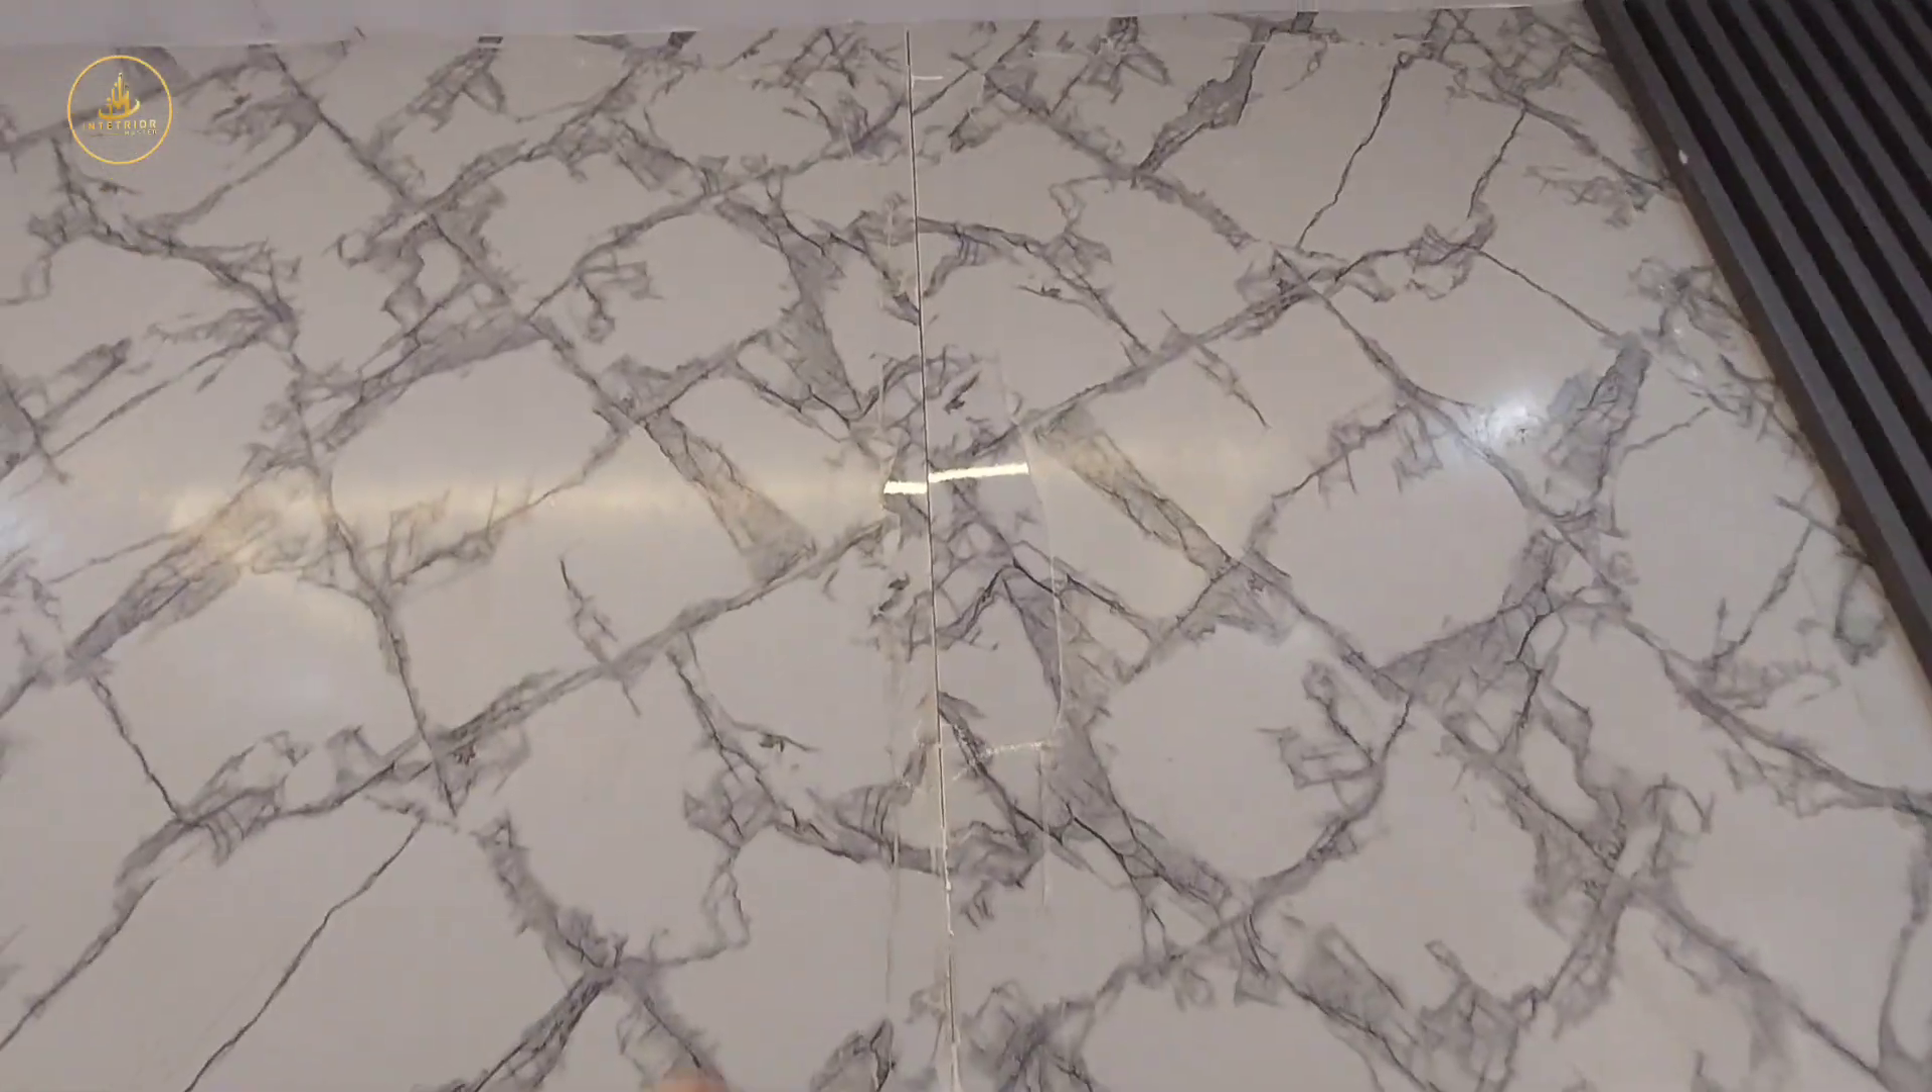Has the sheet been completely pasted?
Yes.